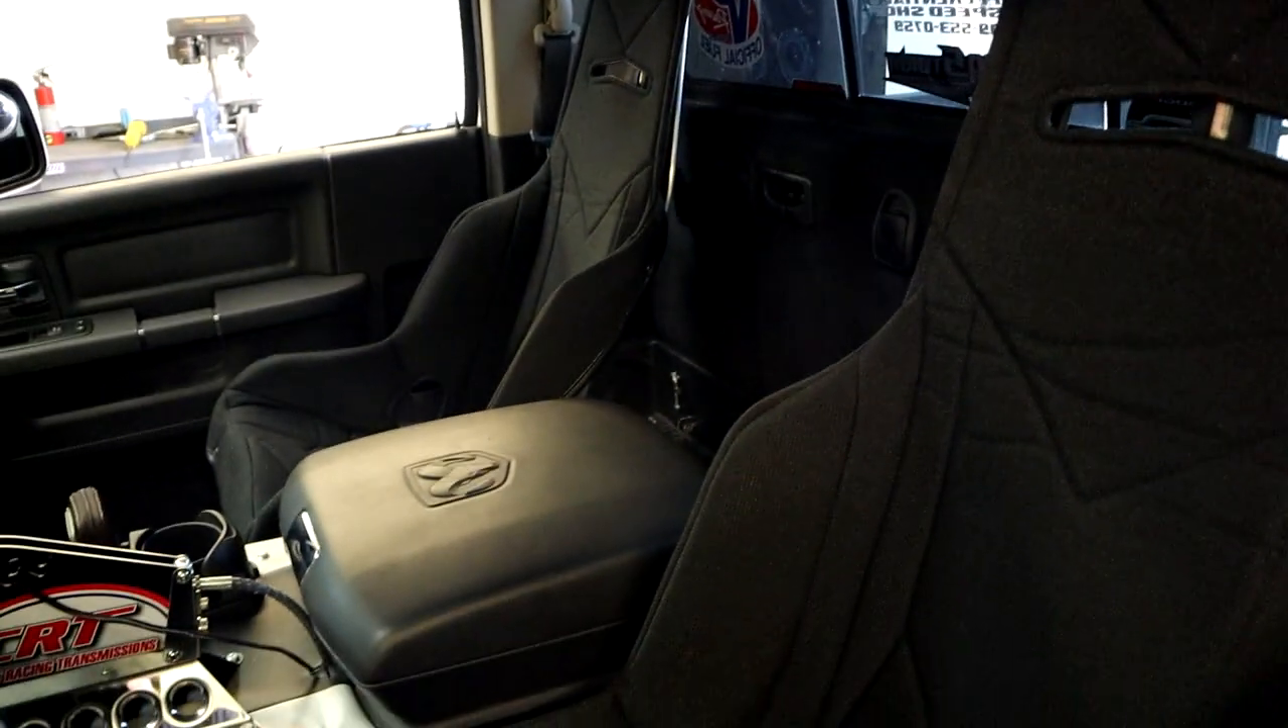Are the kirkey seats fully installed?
Yes.